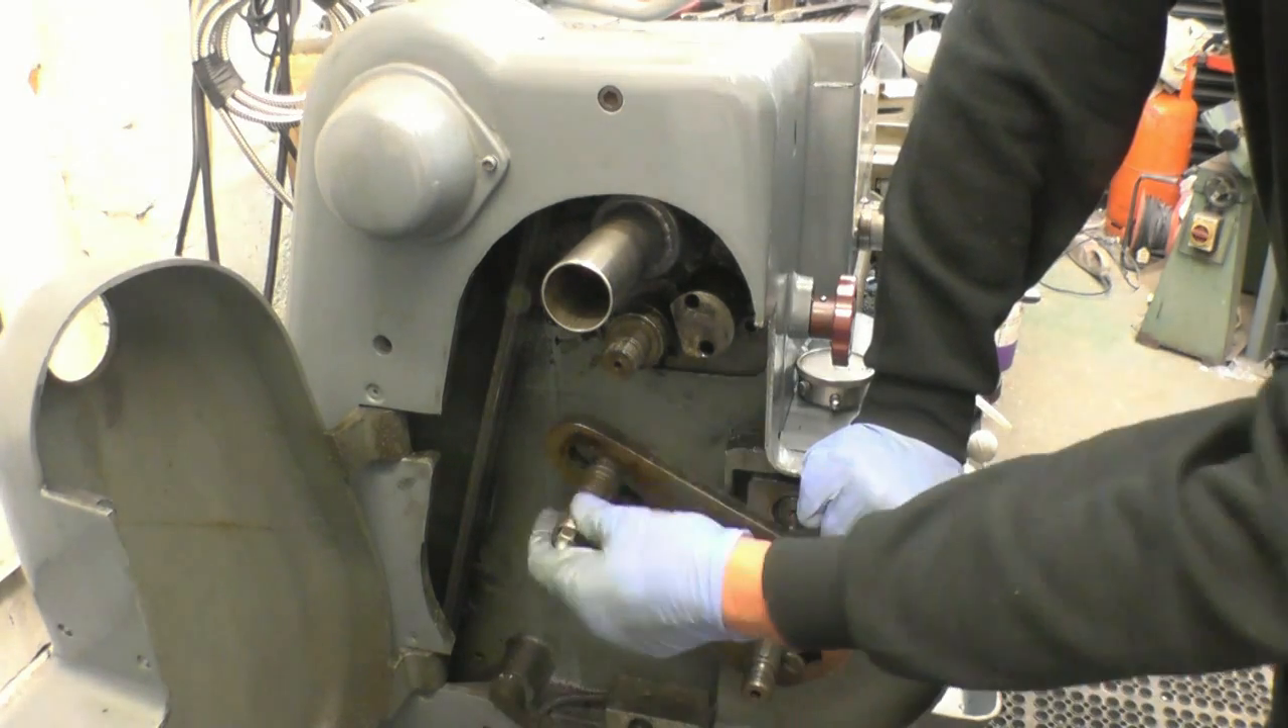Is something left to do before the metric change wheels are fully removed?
No.